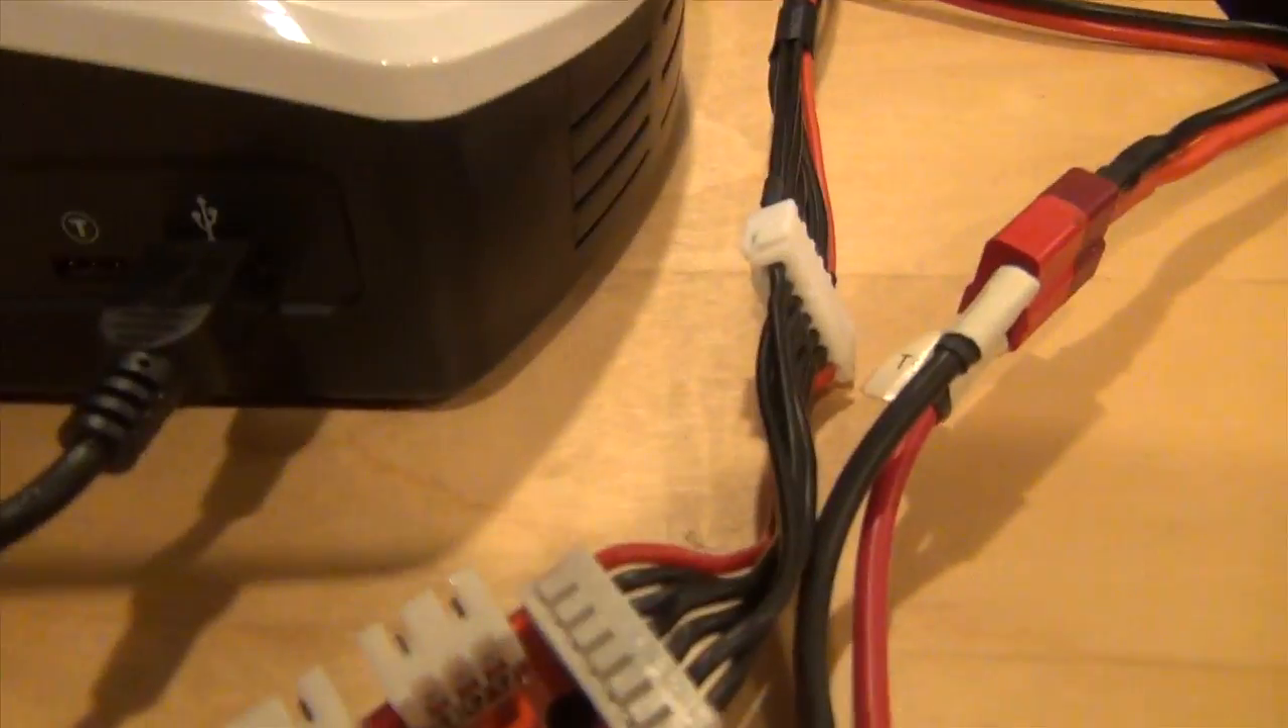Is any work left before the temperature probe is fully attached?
Yes.